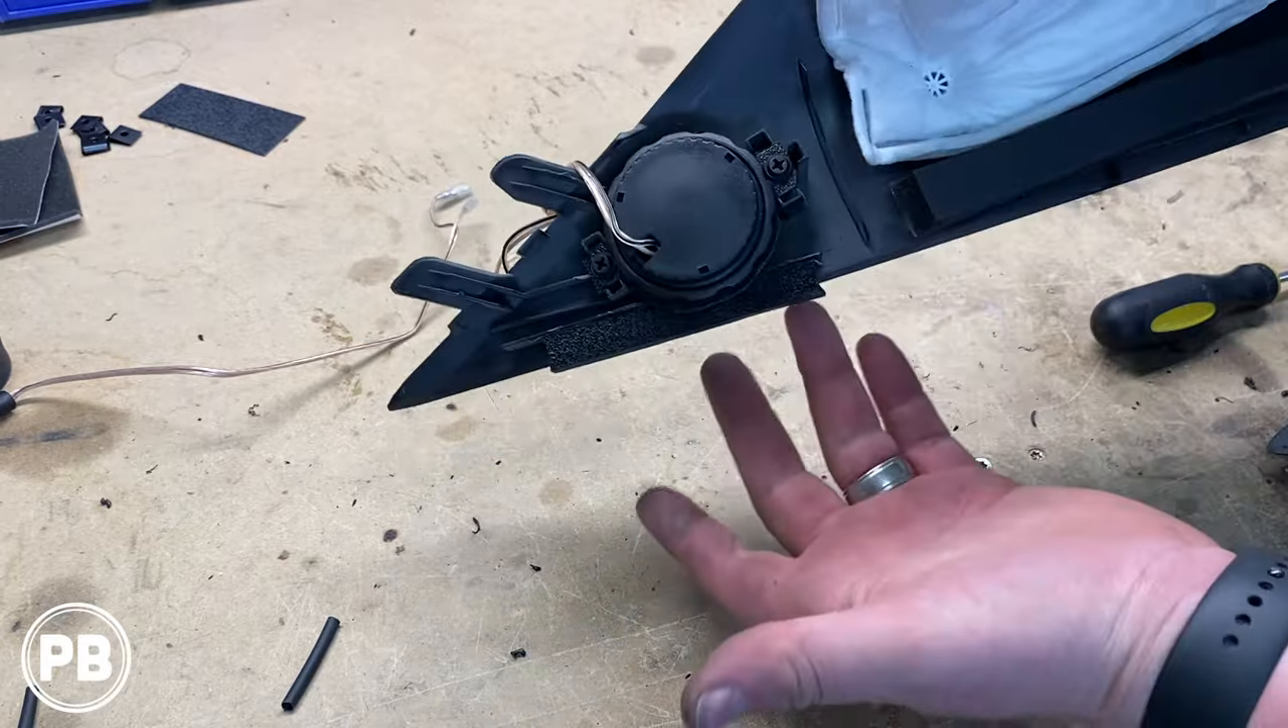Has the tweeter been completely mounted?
Yes.